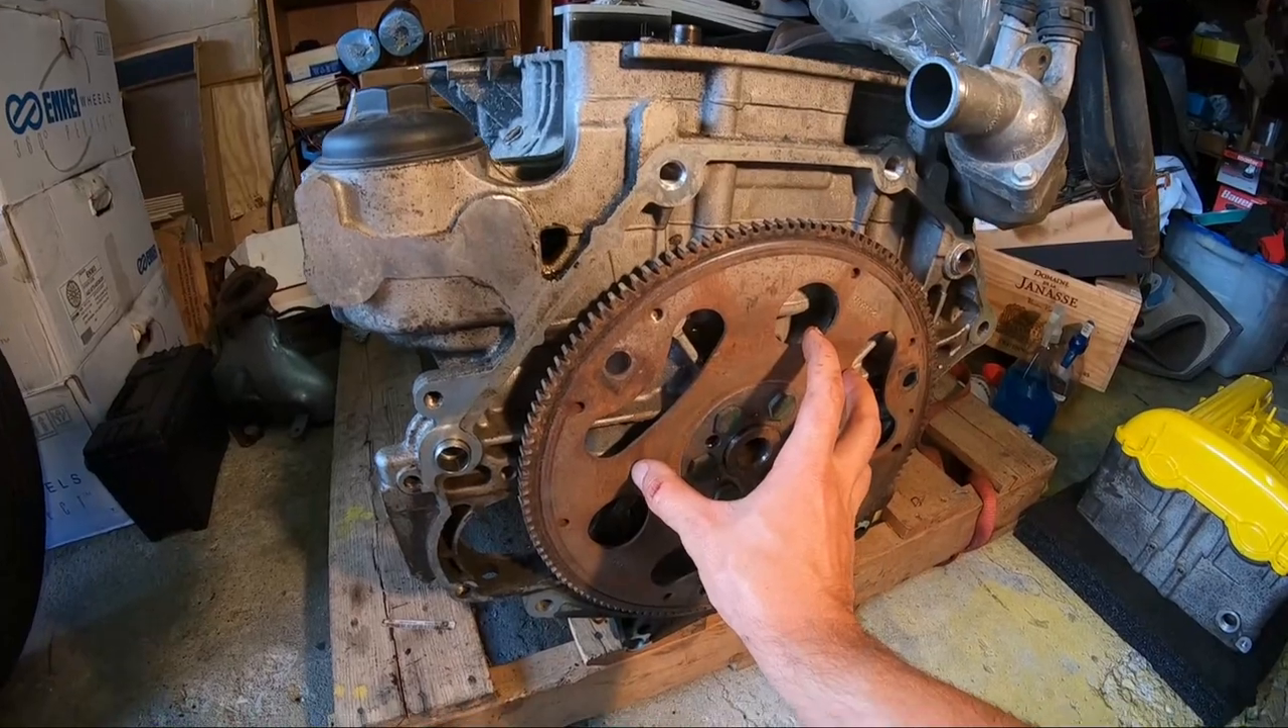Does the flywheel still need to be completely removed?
Yes.